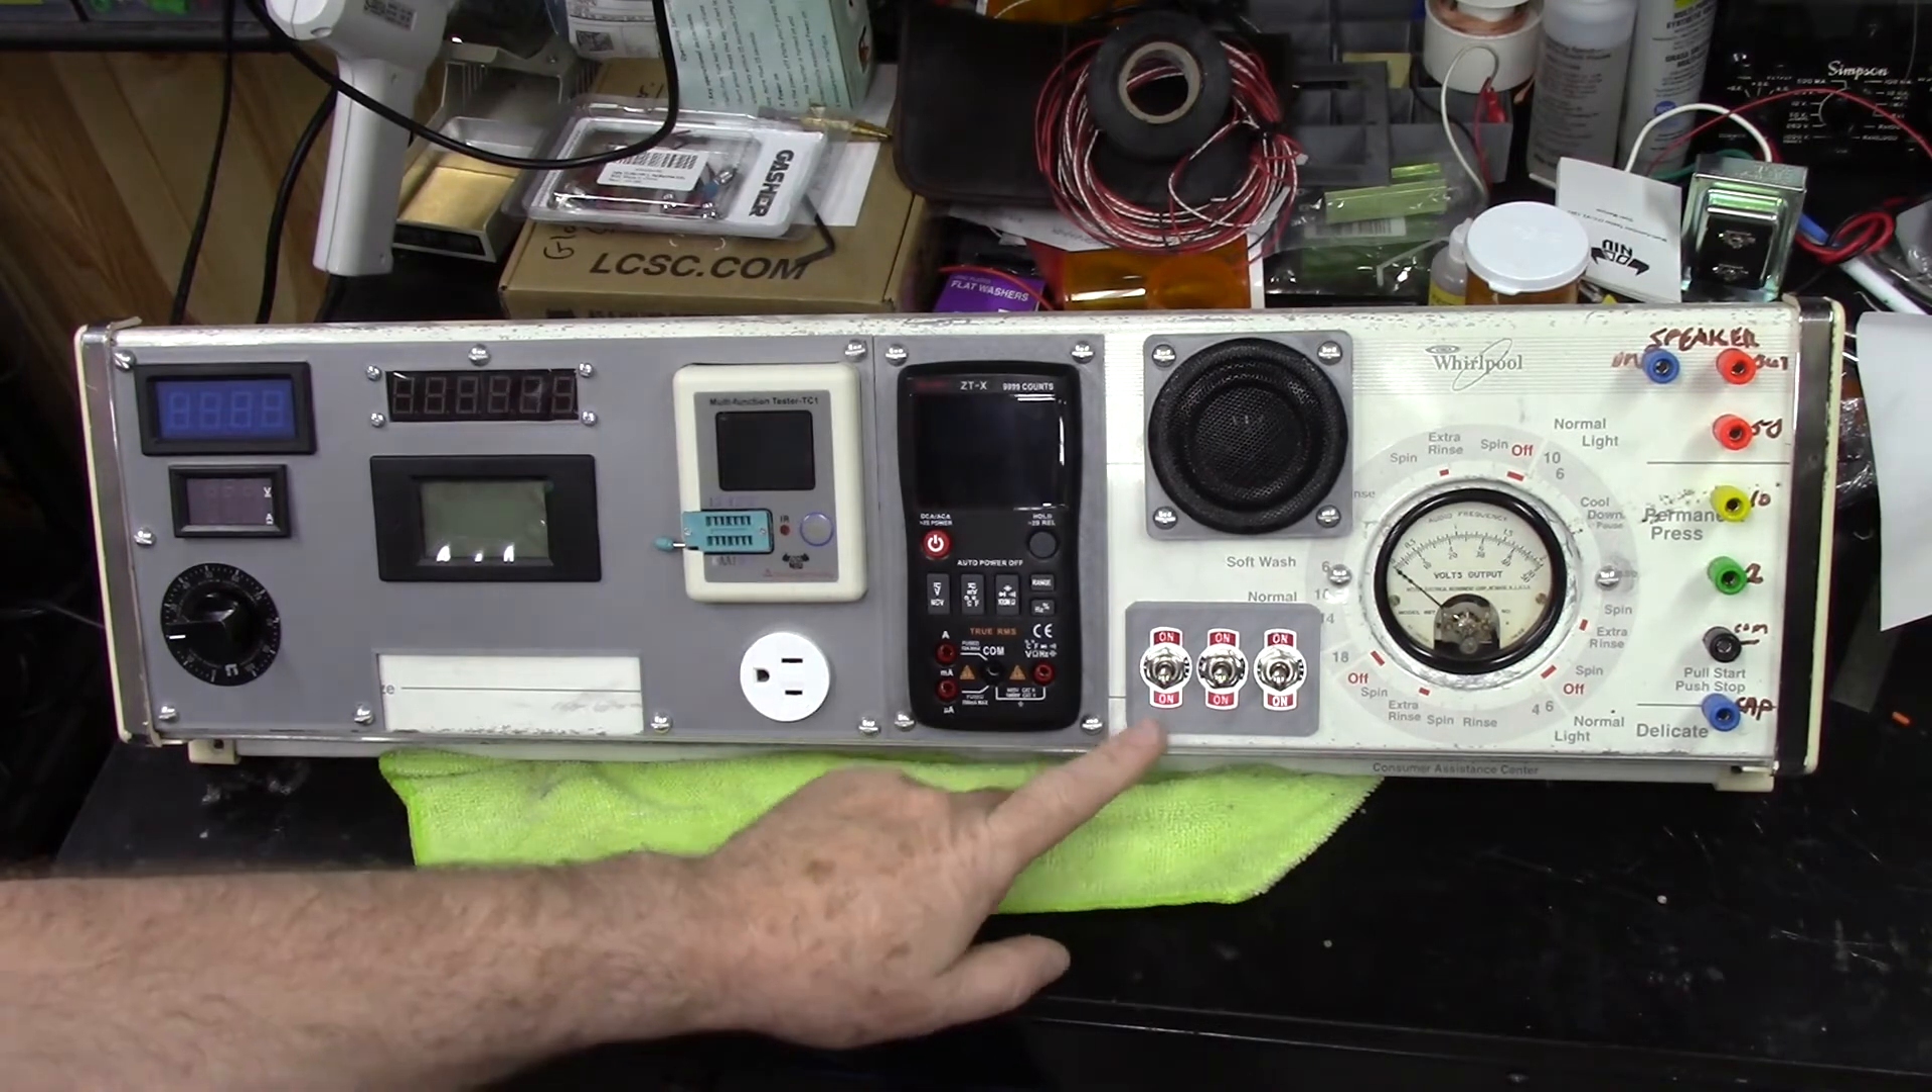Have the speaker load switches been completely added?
Yes.